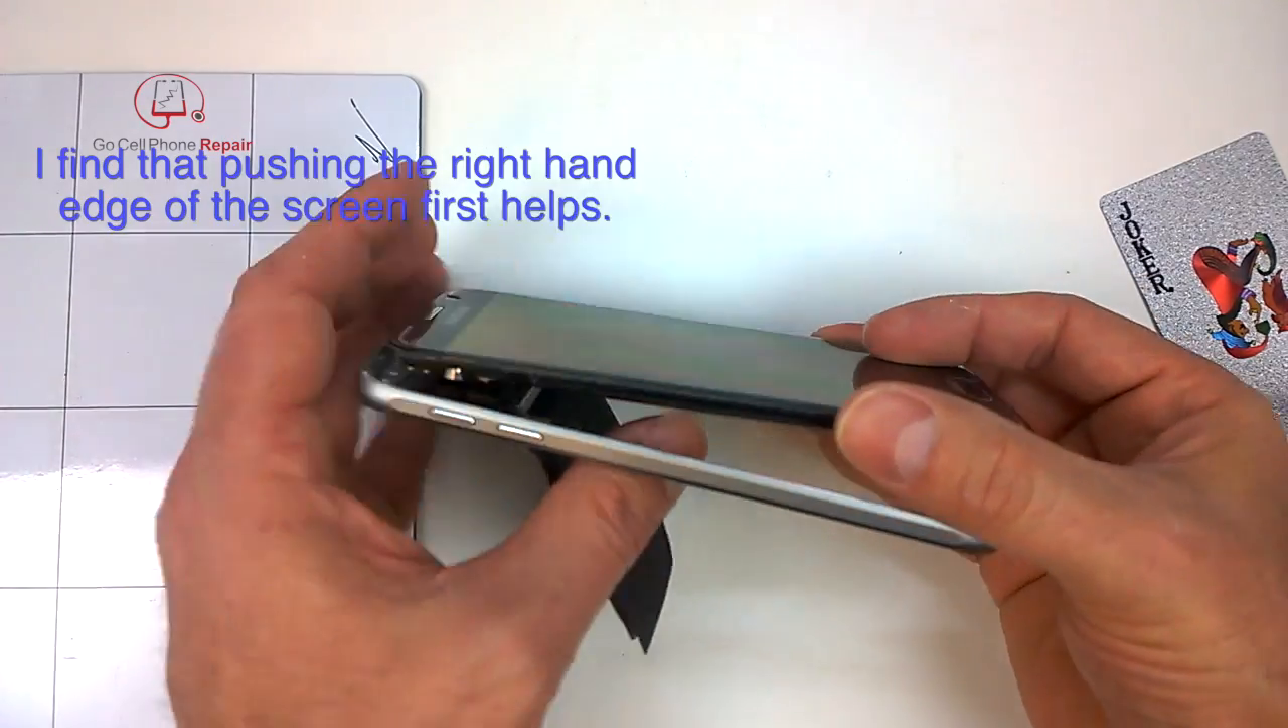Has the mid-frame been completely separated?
No.